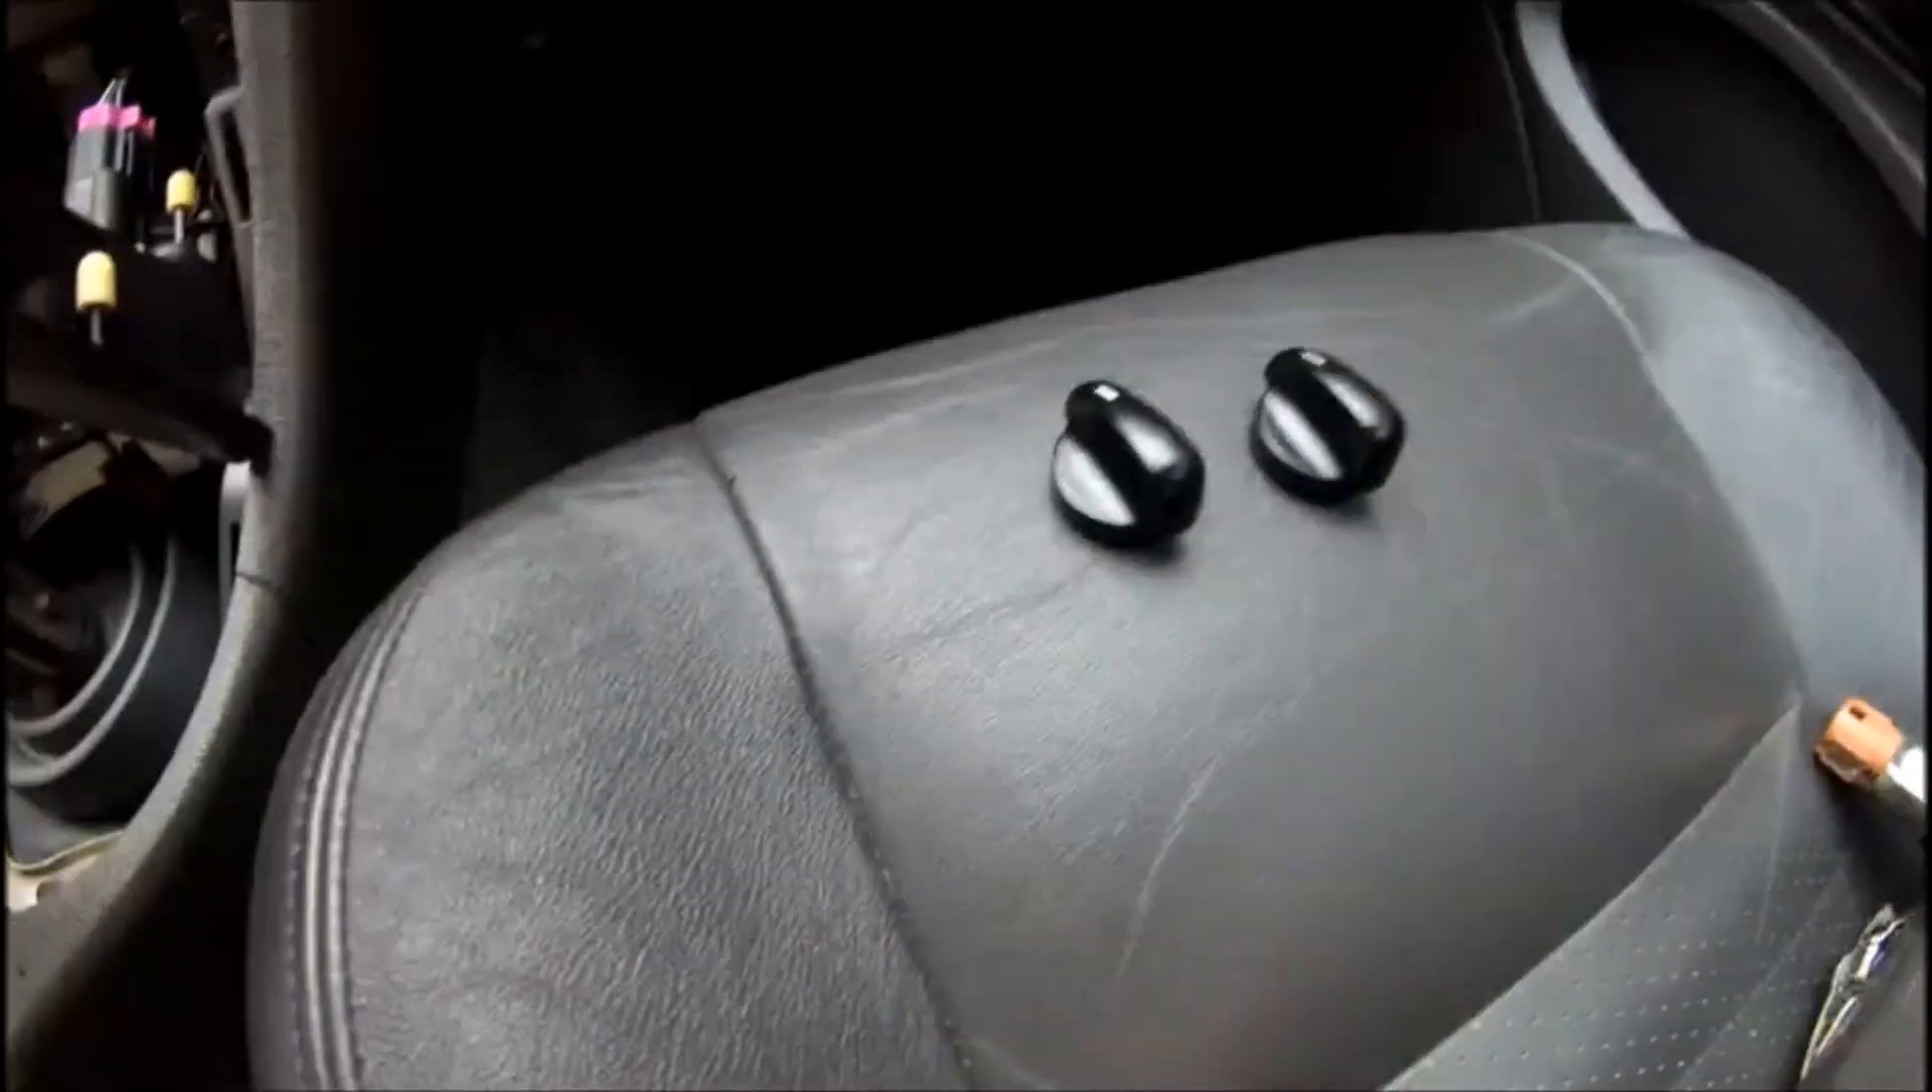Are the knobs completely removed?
Yes.